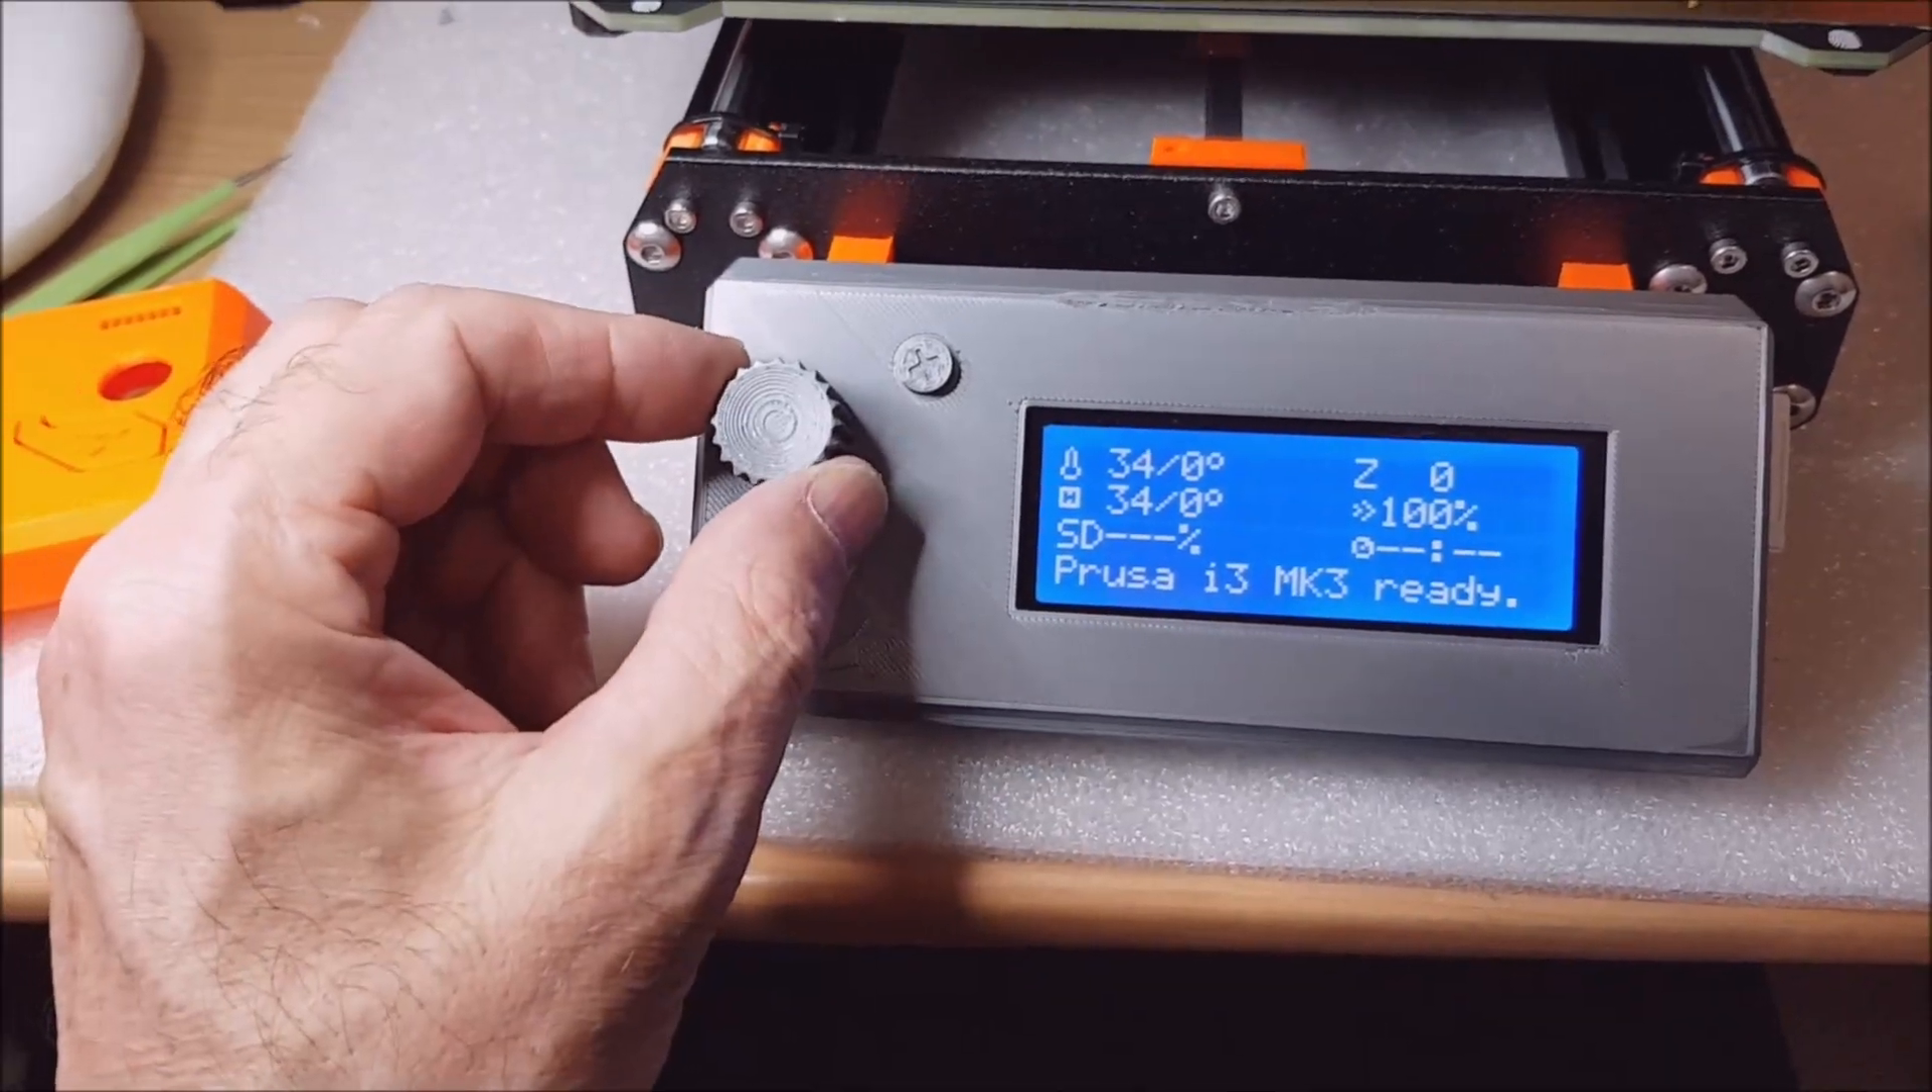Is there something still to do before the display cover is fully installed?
No.